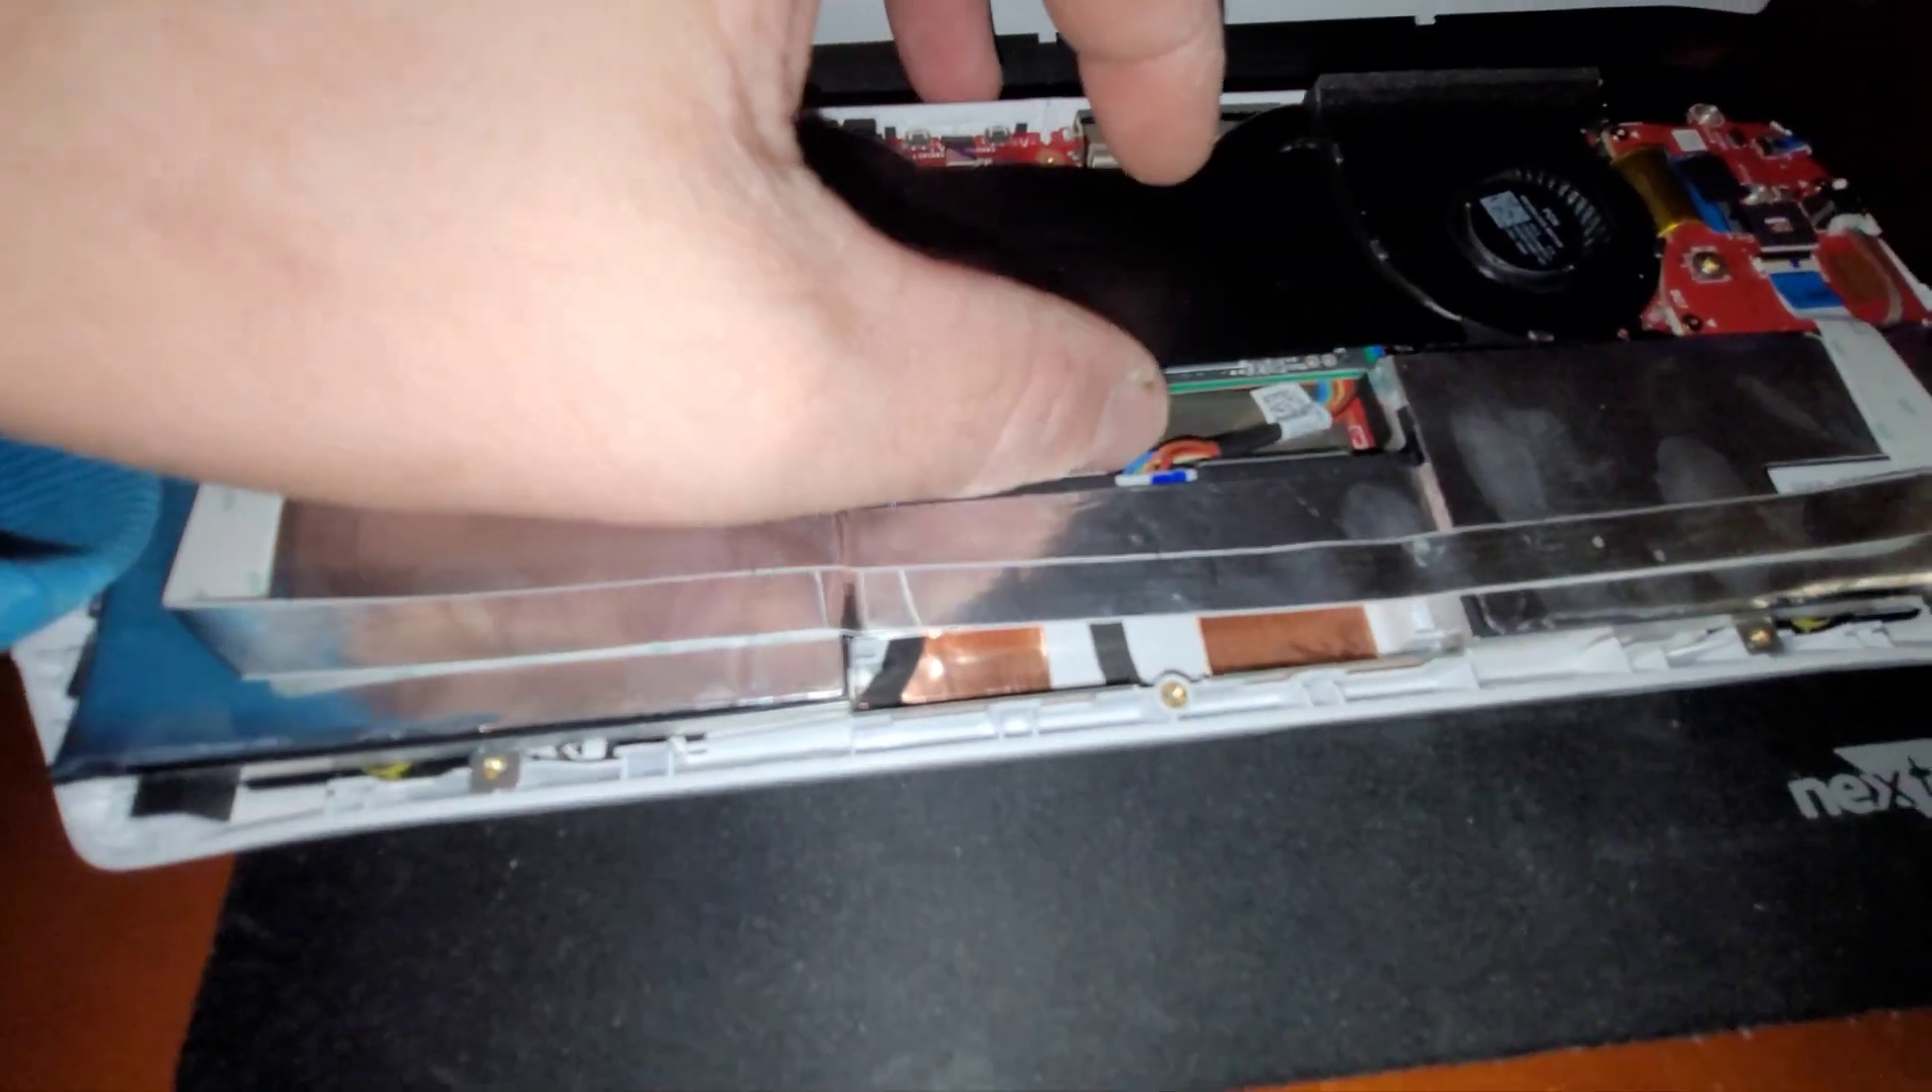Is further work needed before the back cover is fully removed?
No.